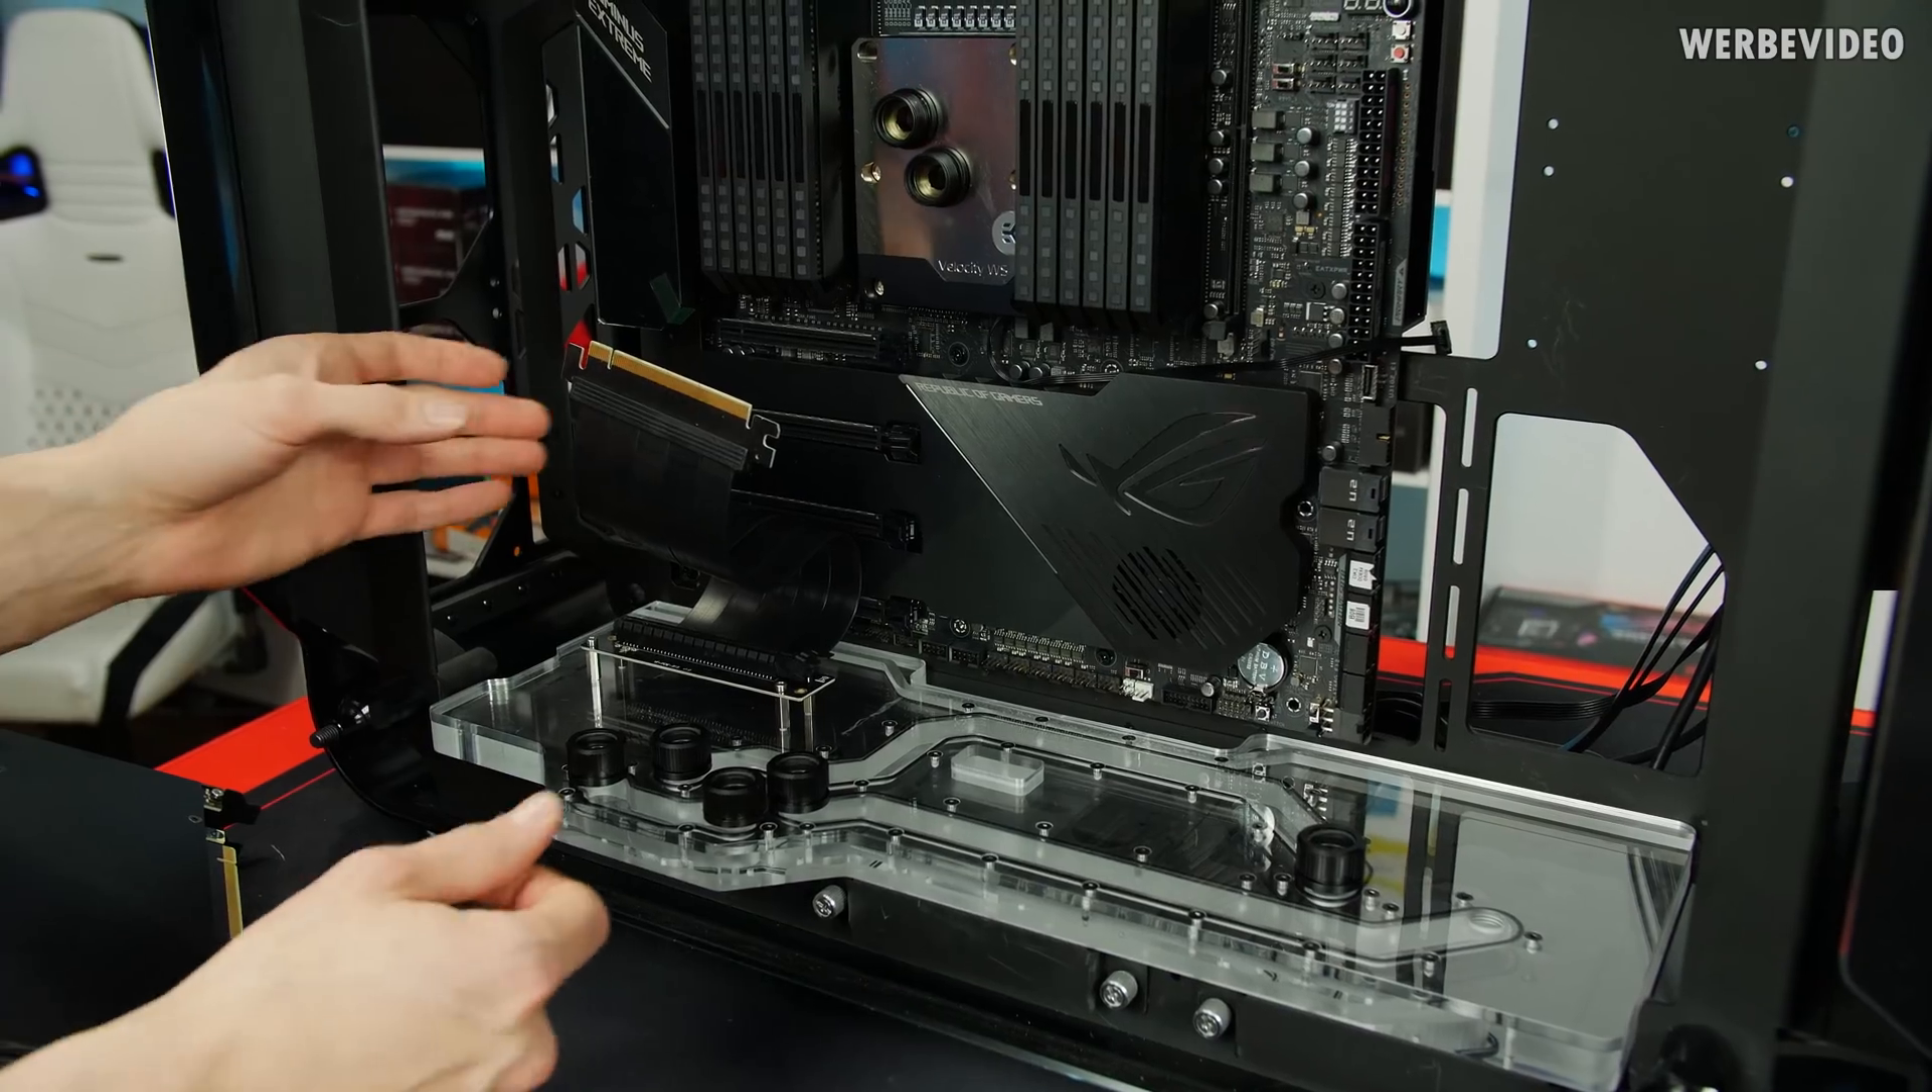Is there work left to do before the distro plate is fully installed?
No.